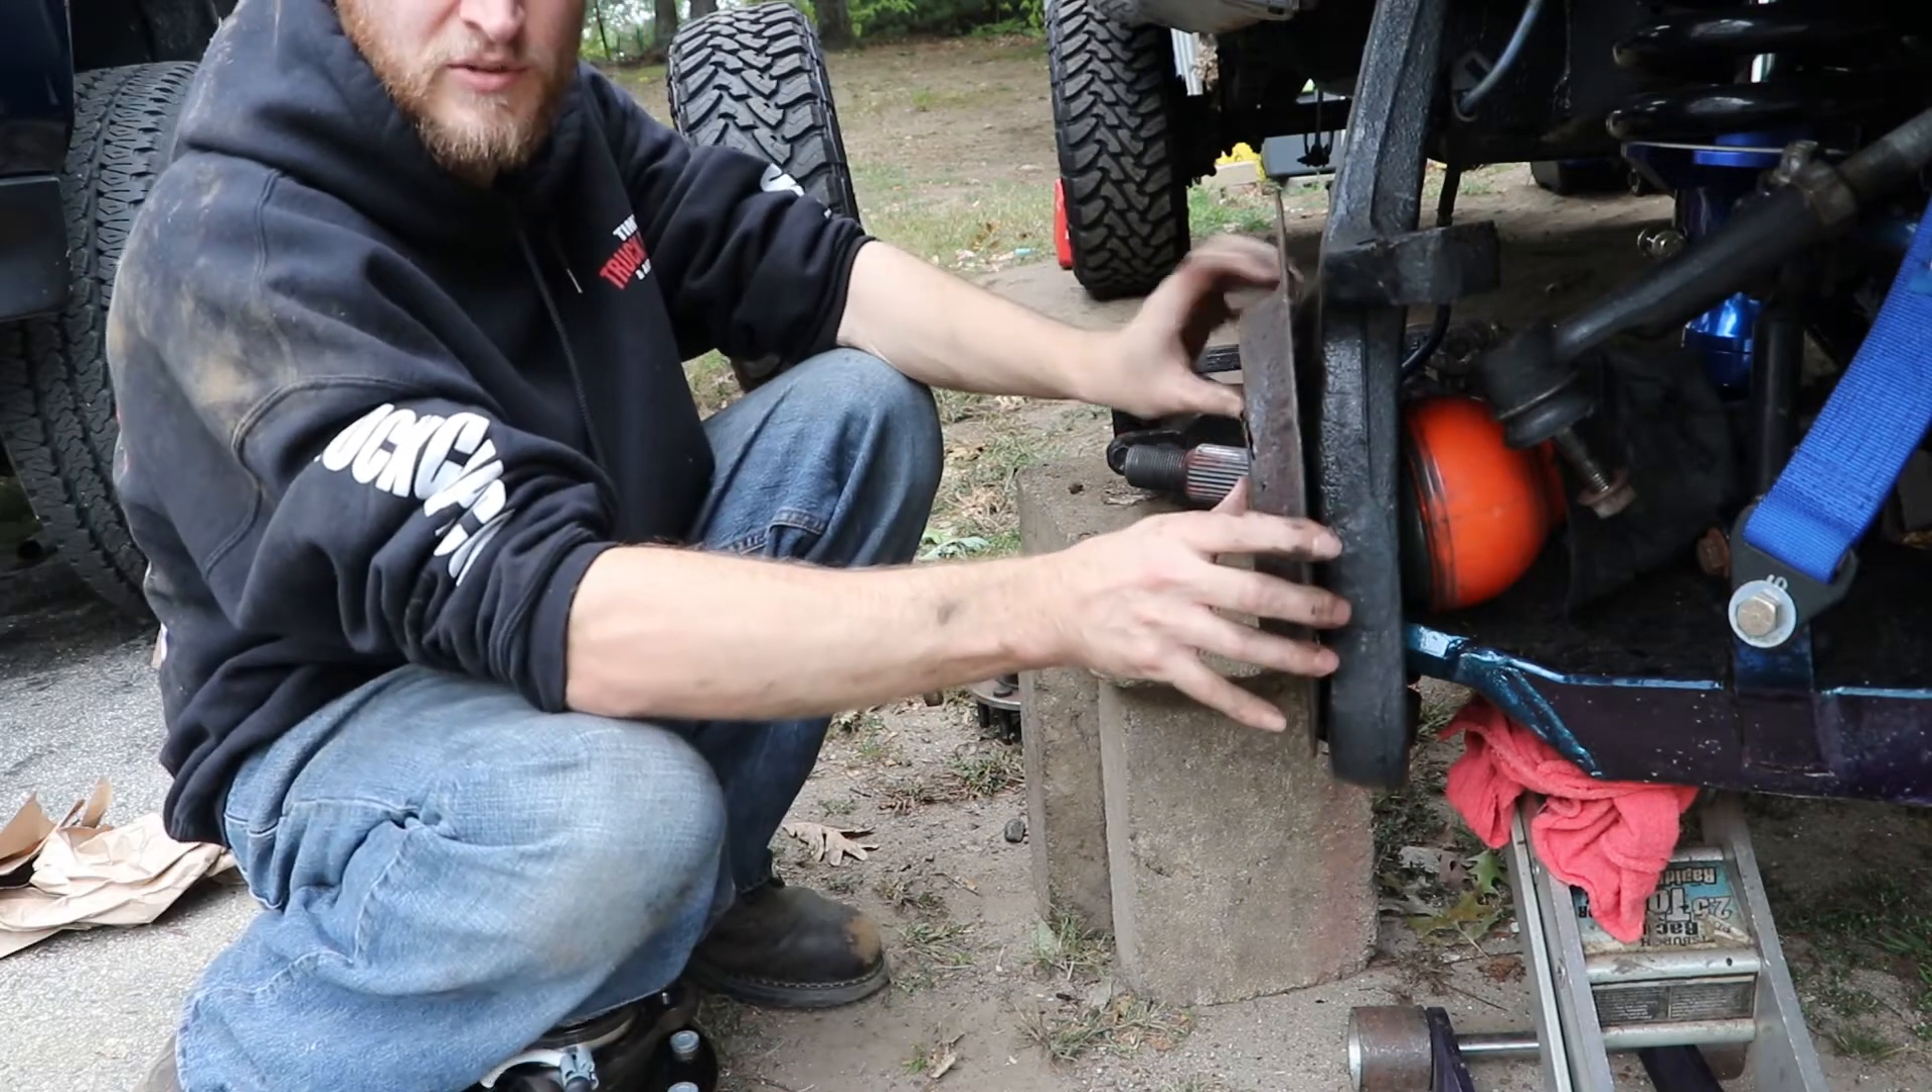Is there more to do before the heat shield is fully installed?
Yes.